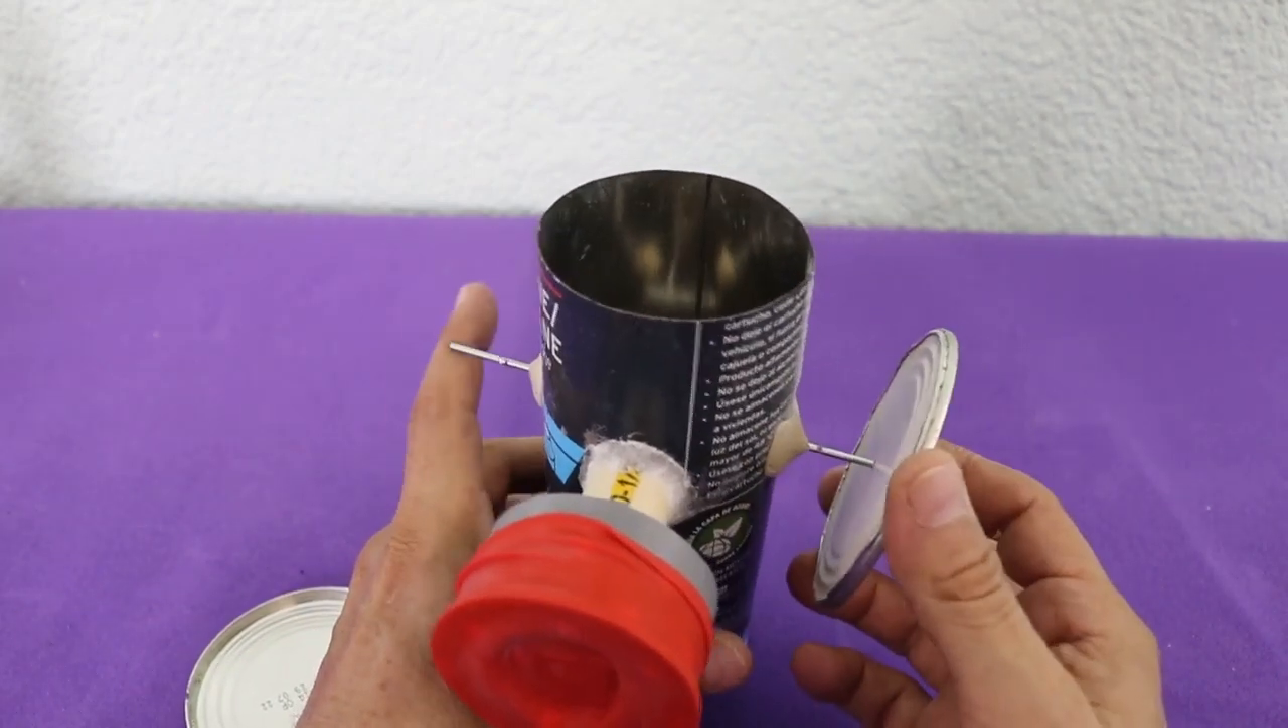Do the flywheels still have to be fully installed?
Yes.